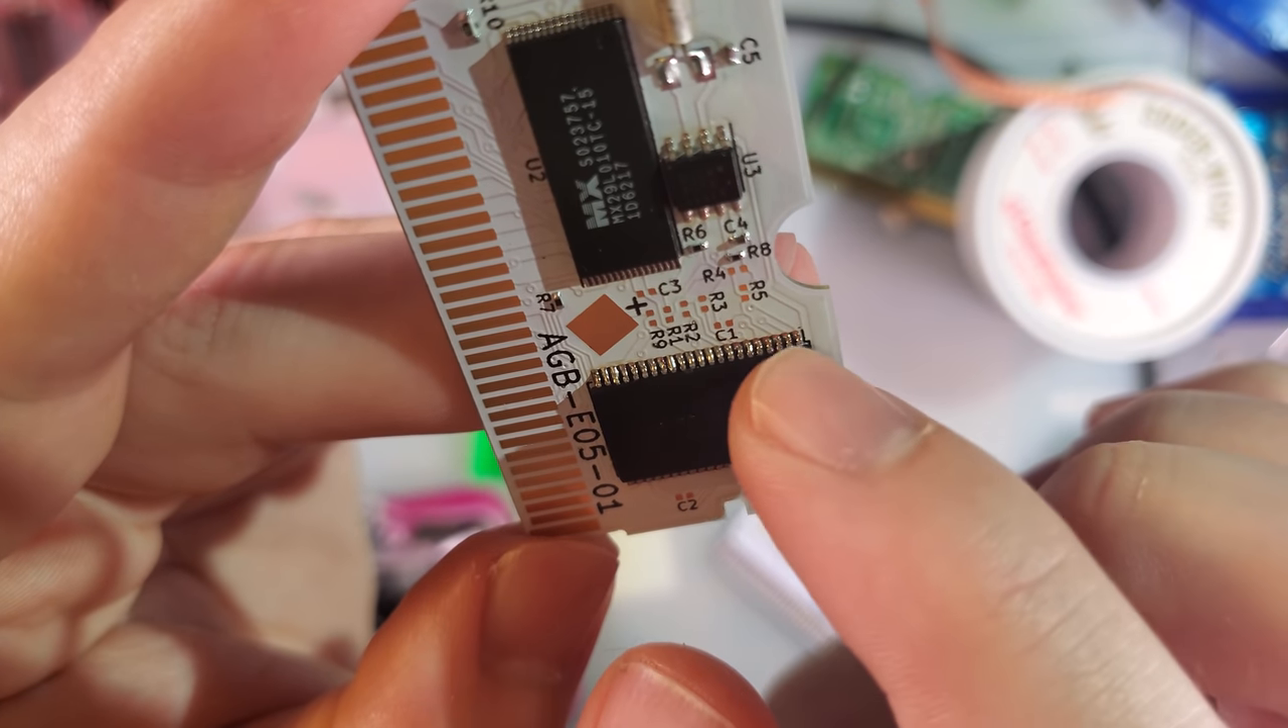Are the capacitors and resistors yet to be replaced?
Yes.